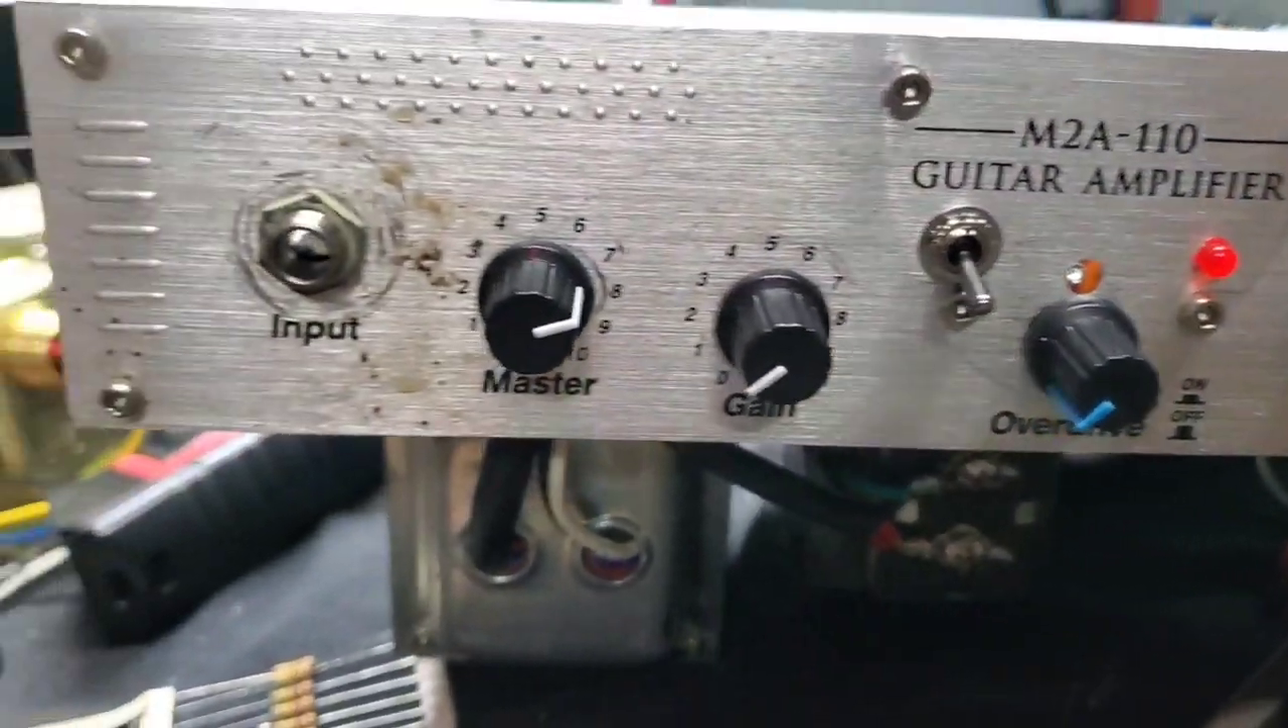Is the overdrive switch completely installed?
Yes.